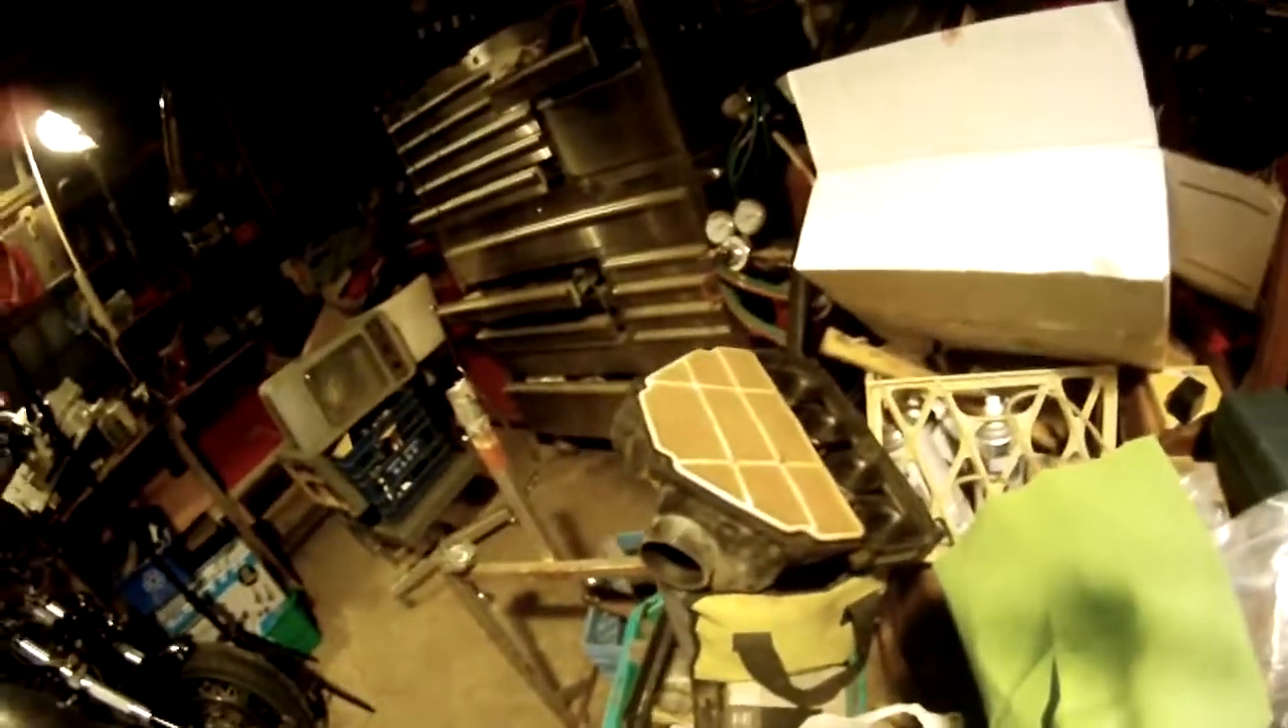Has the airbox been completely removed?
Yes.